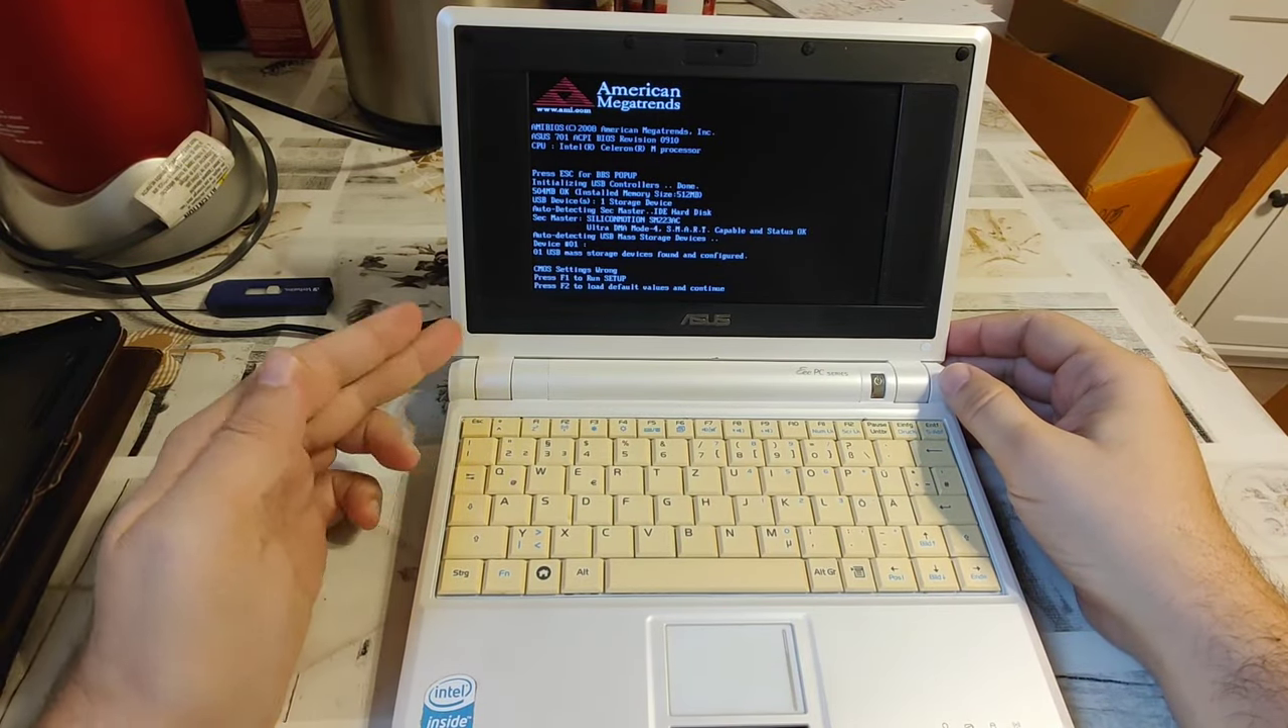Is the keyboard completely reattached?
Yes.